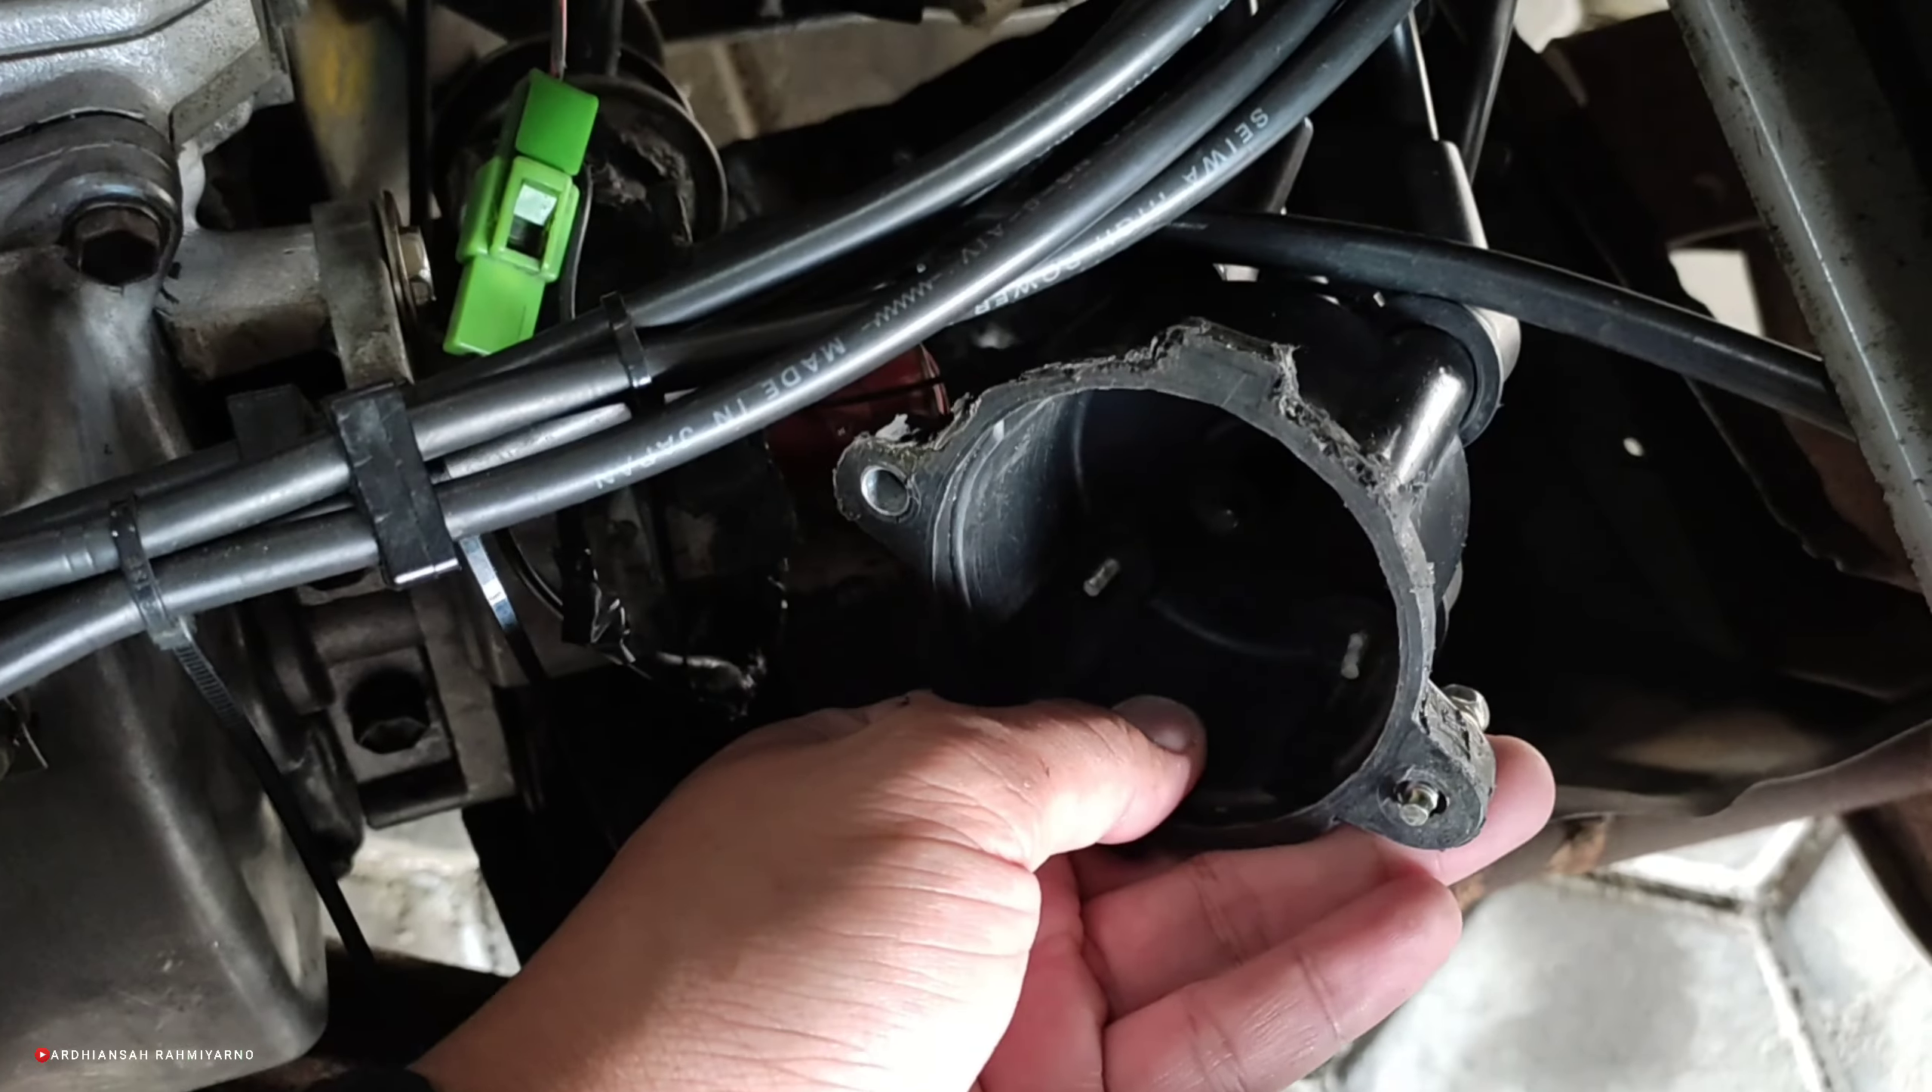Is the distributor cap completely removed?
Yes.